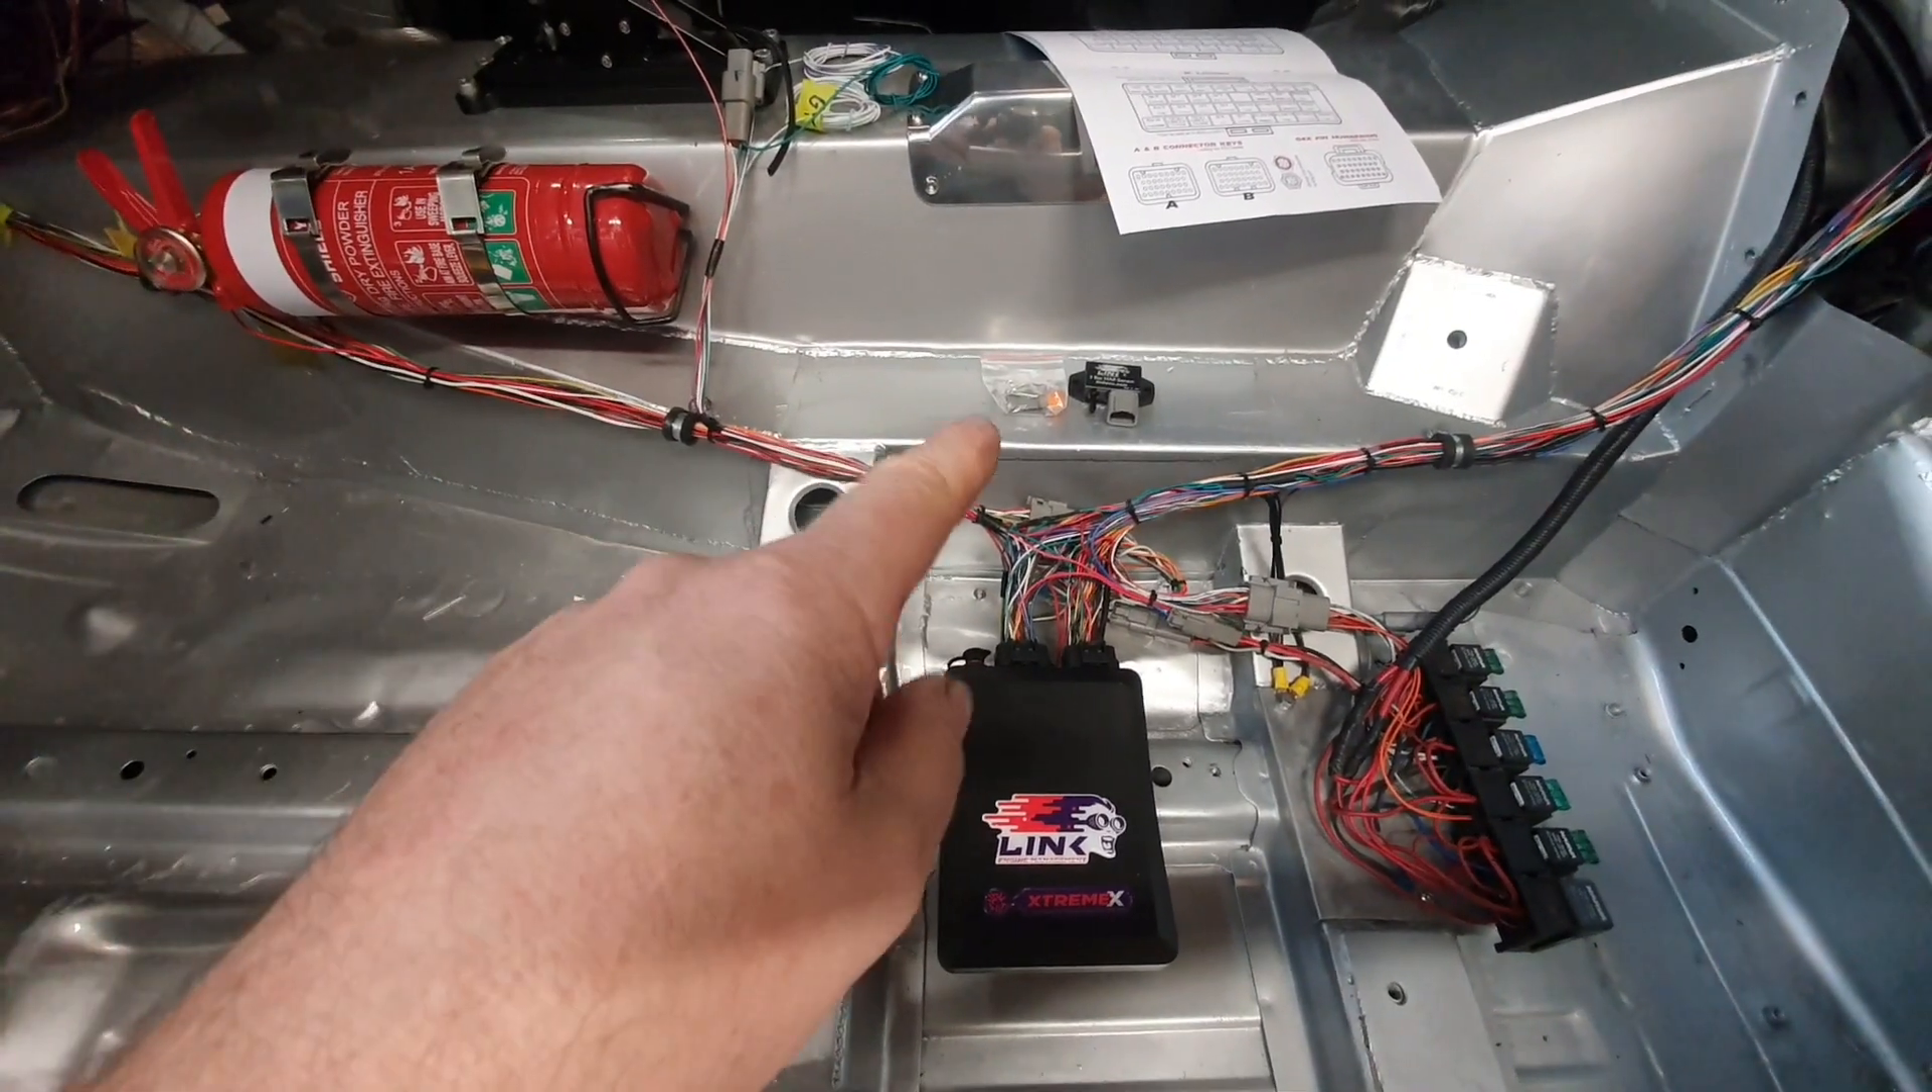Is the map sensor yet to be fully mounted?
Yes.